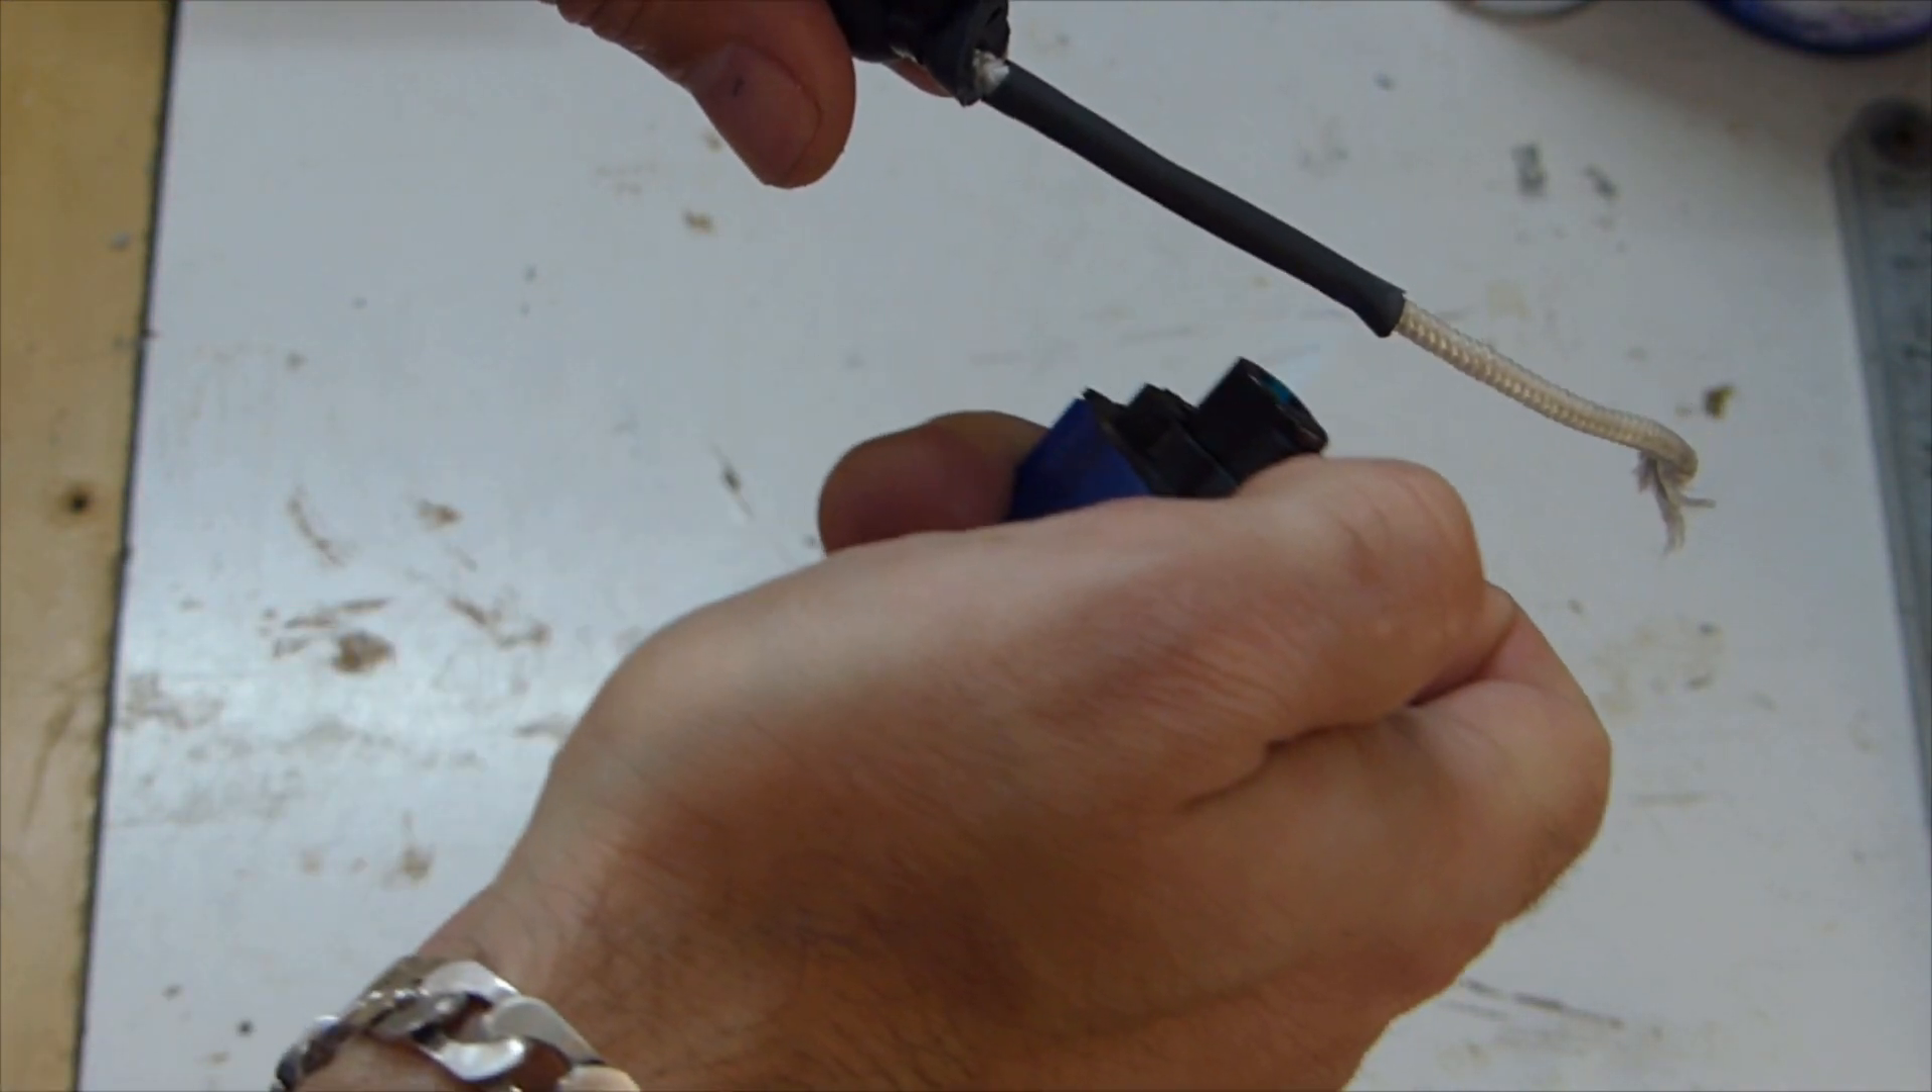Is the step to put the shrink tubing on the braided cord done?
Yes.